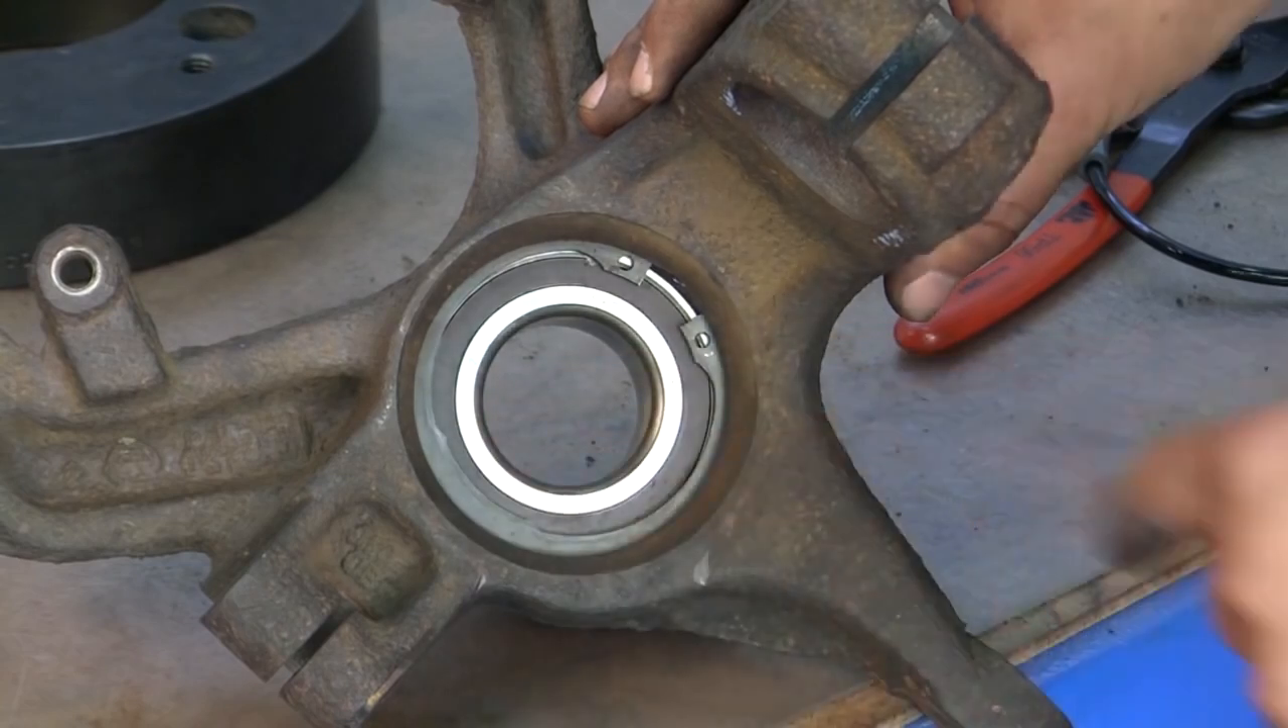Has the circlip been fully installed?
Yes.